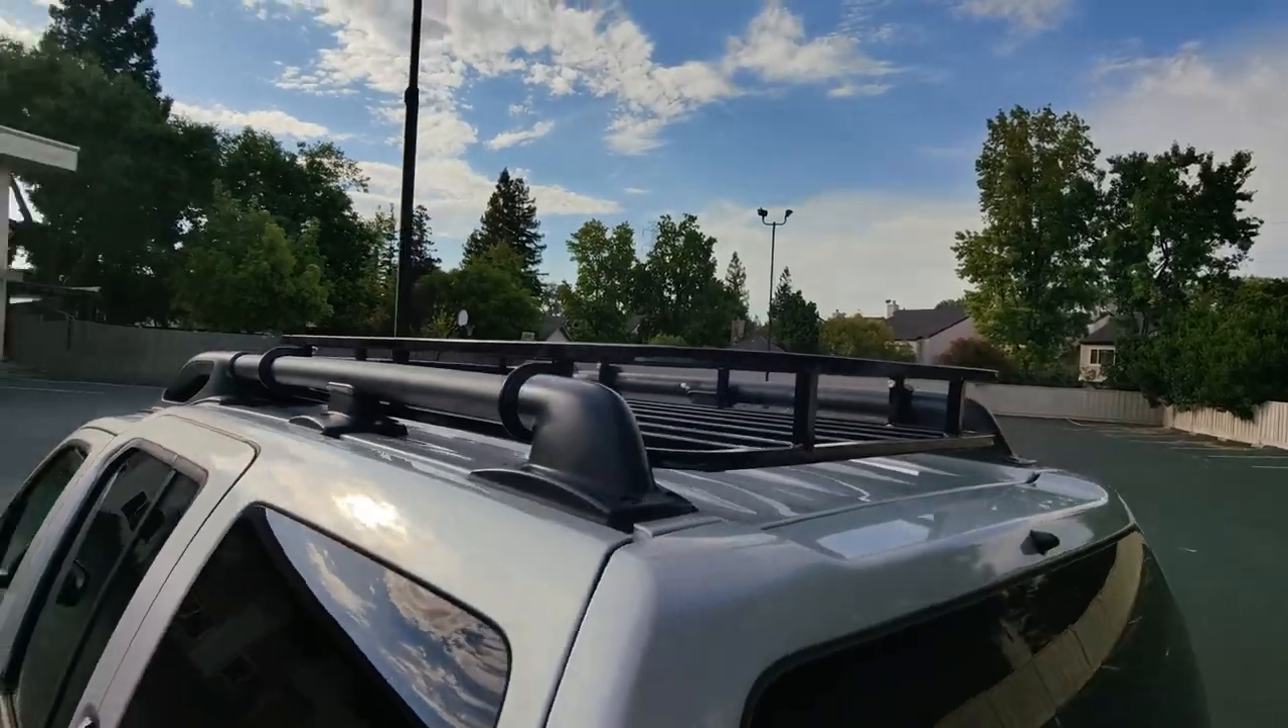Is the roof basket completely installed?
Yes.